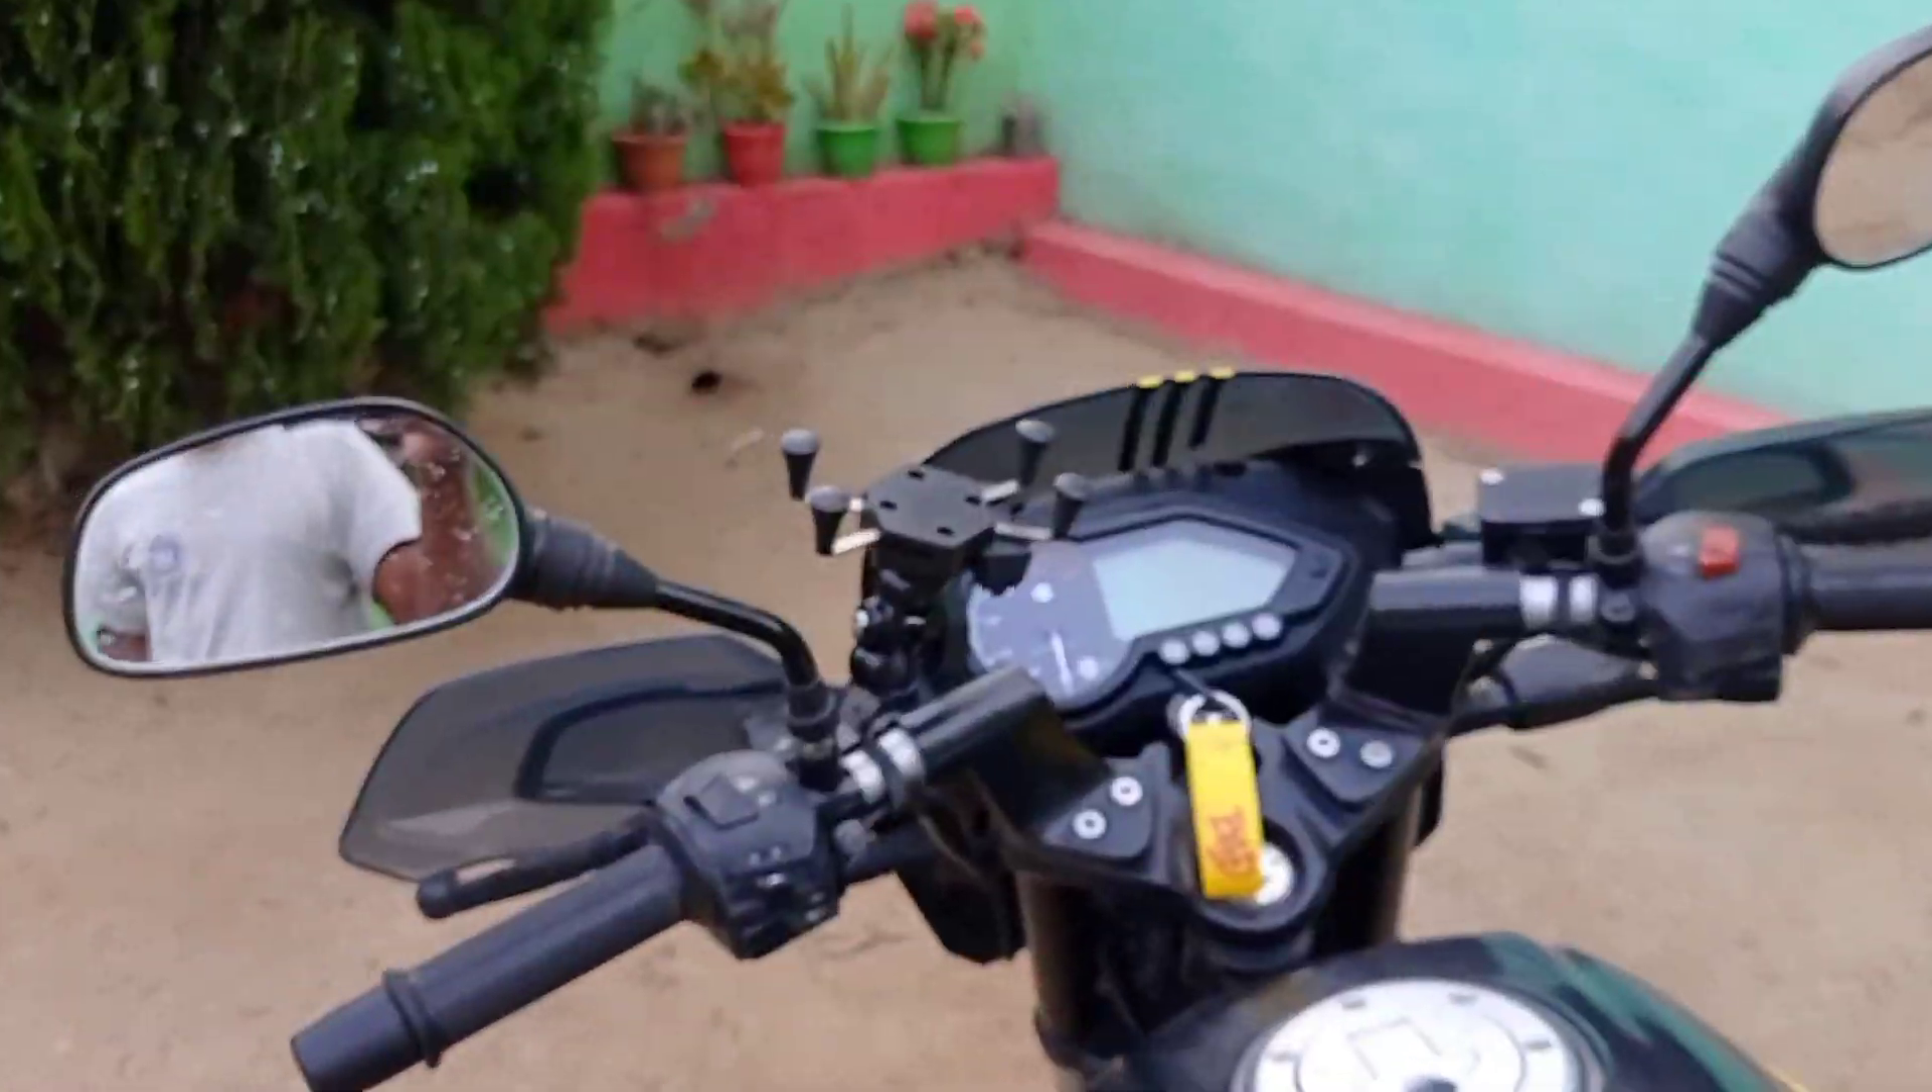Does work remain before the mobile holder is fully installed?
No.